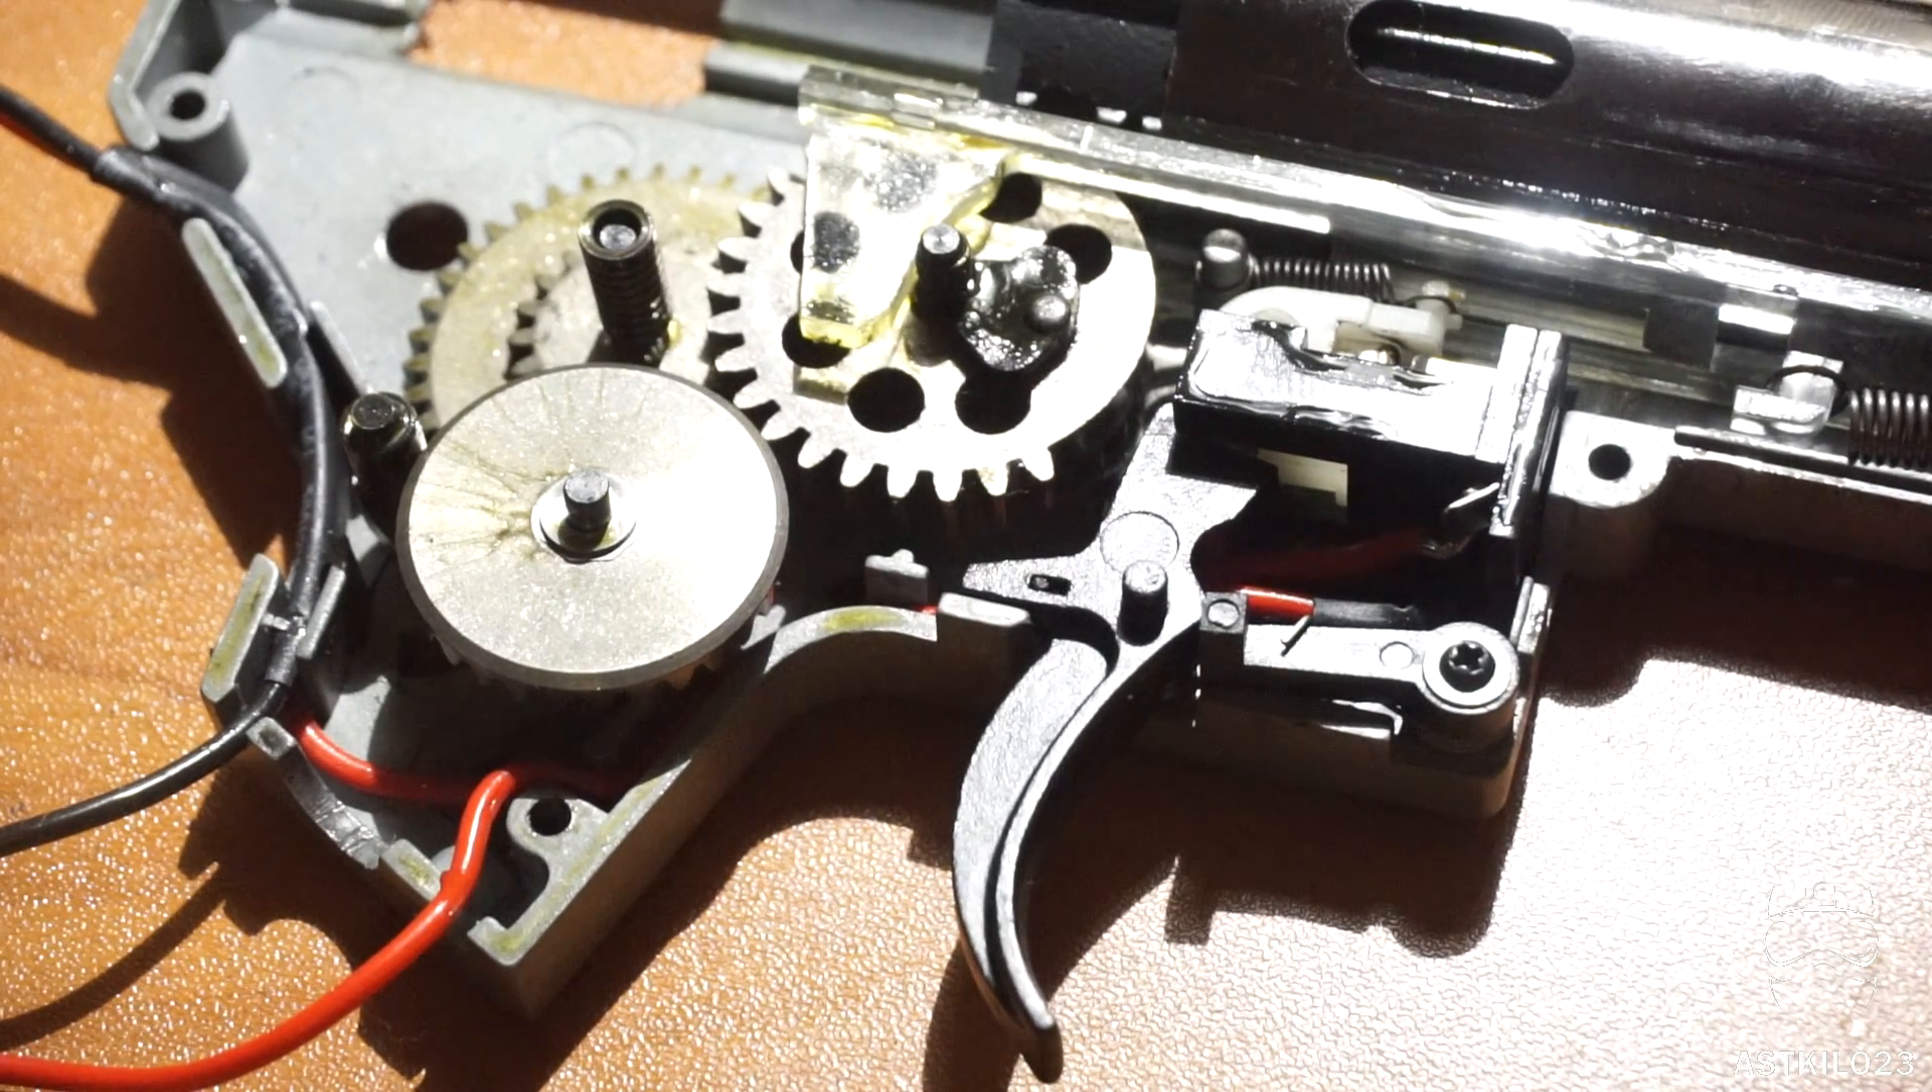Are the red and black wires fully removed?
No.